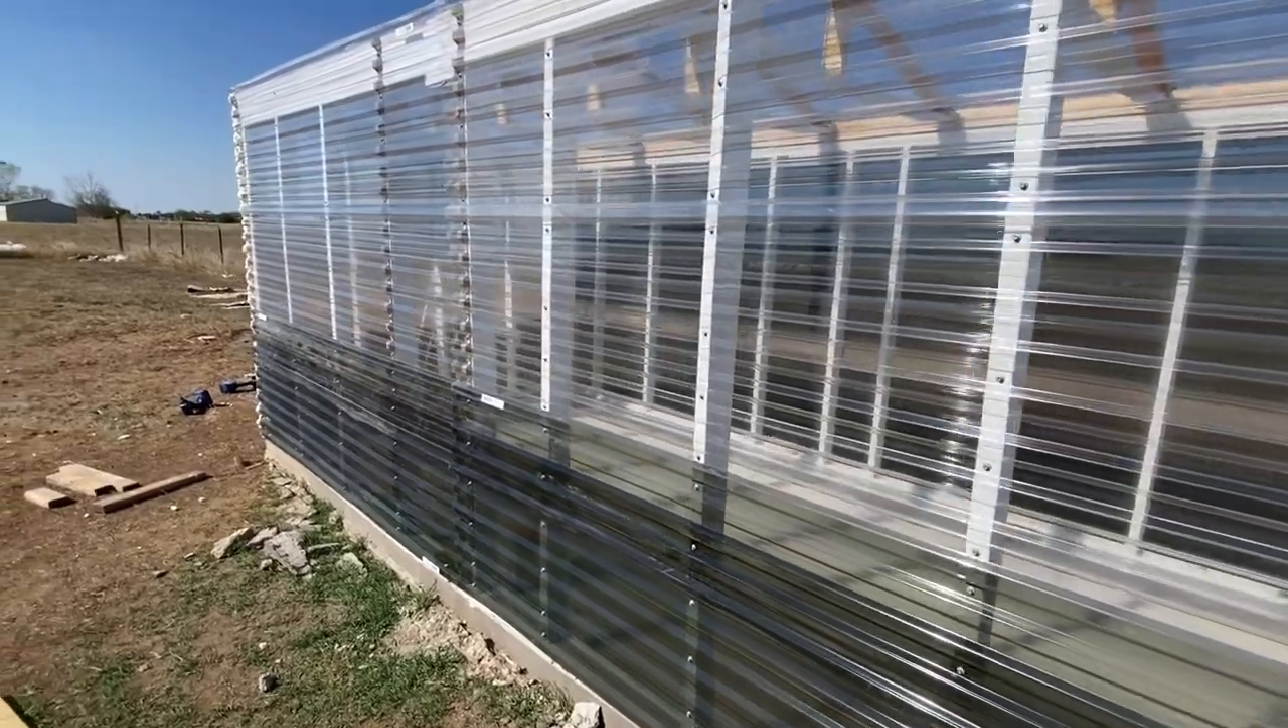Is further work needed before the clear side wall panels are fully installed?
No.